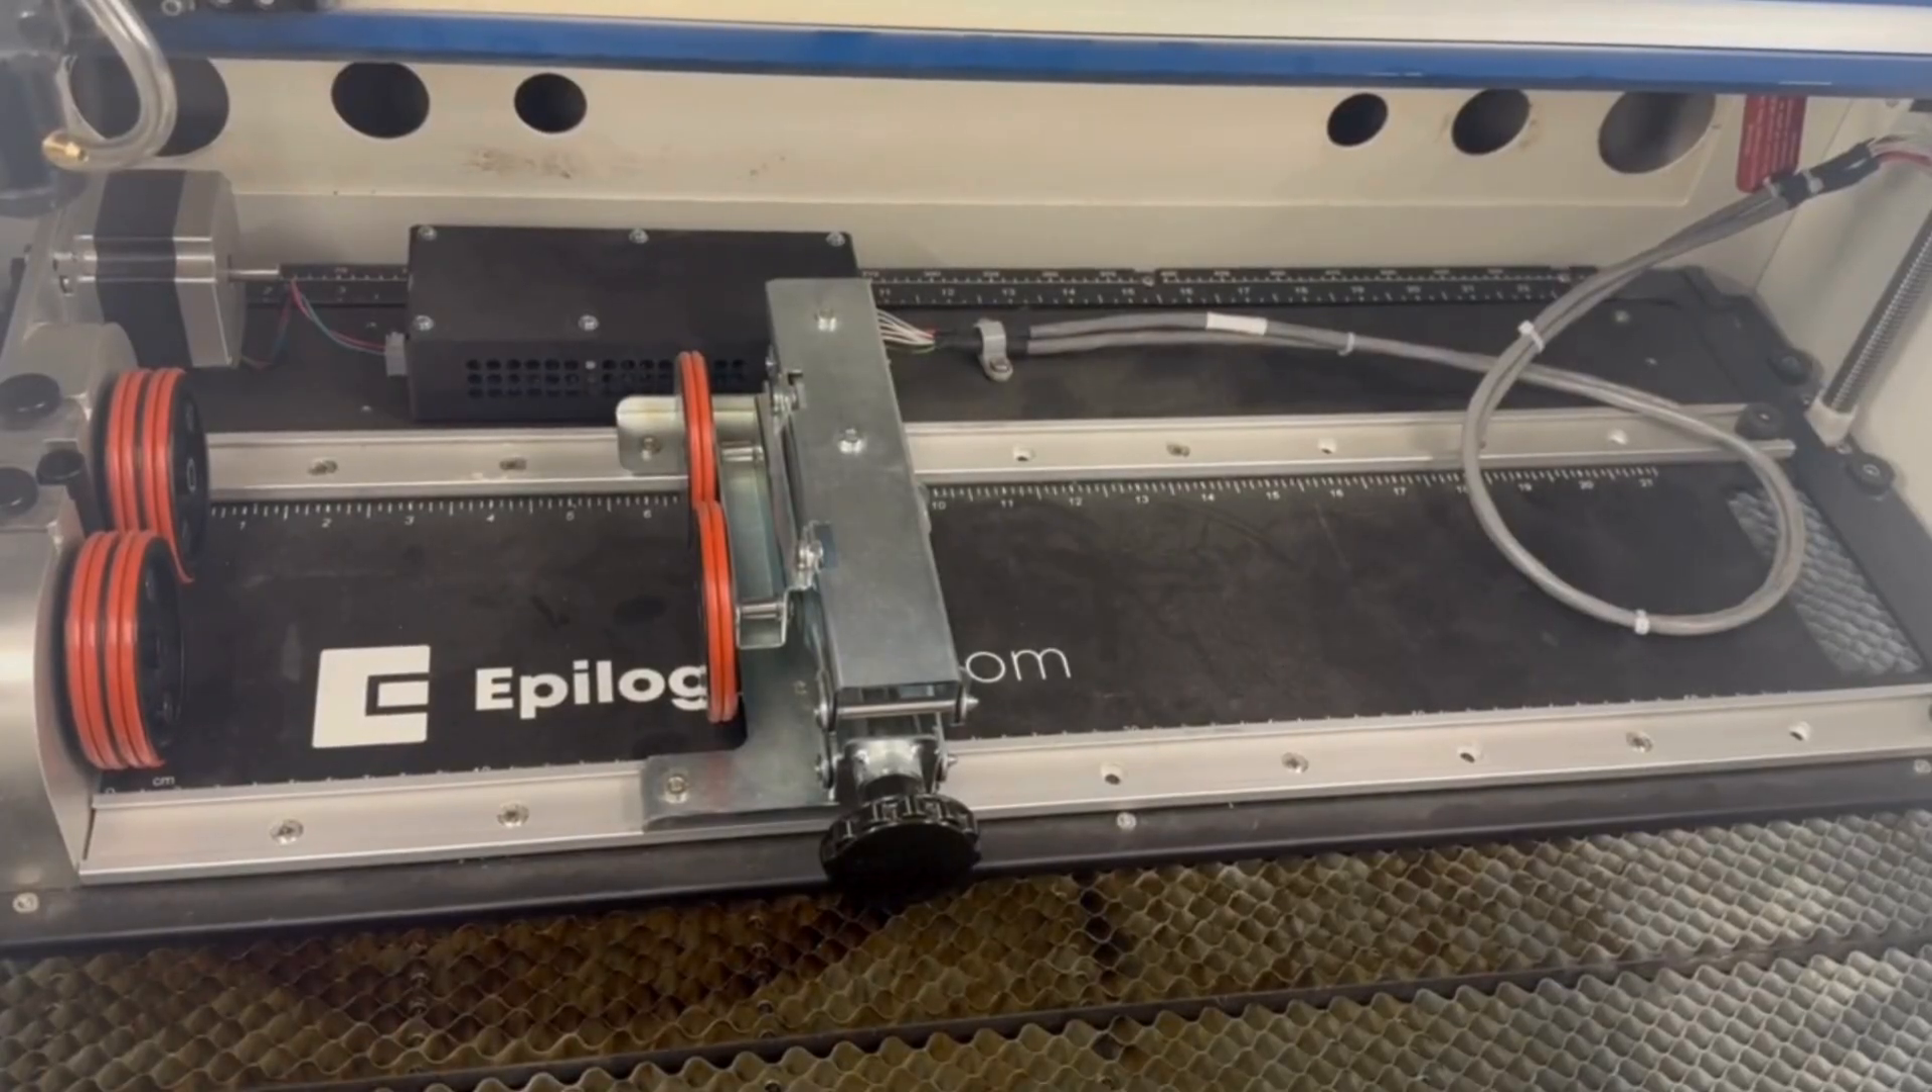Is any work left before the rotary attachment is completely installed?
No.